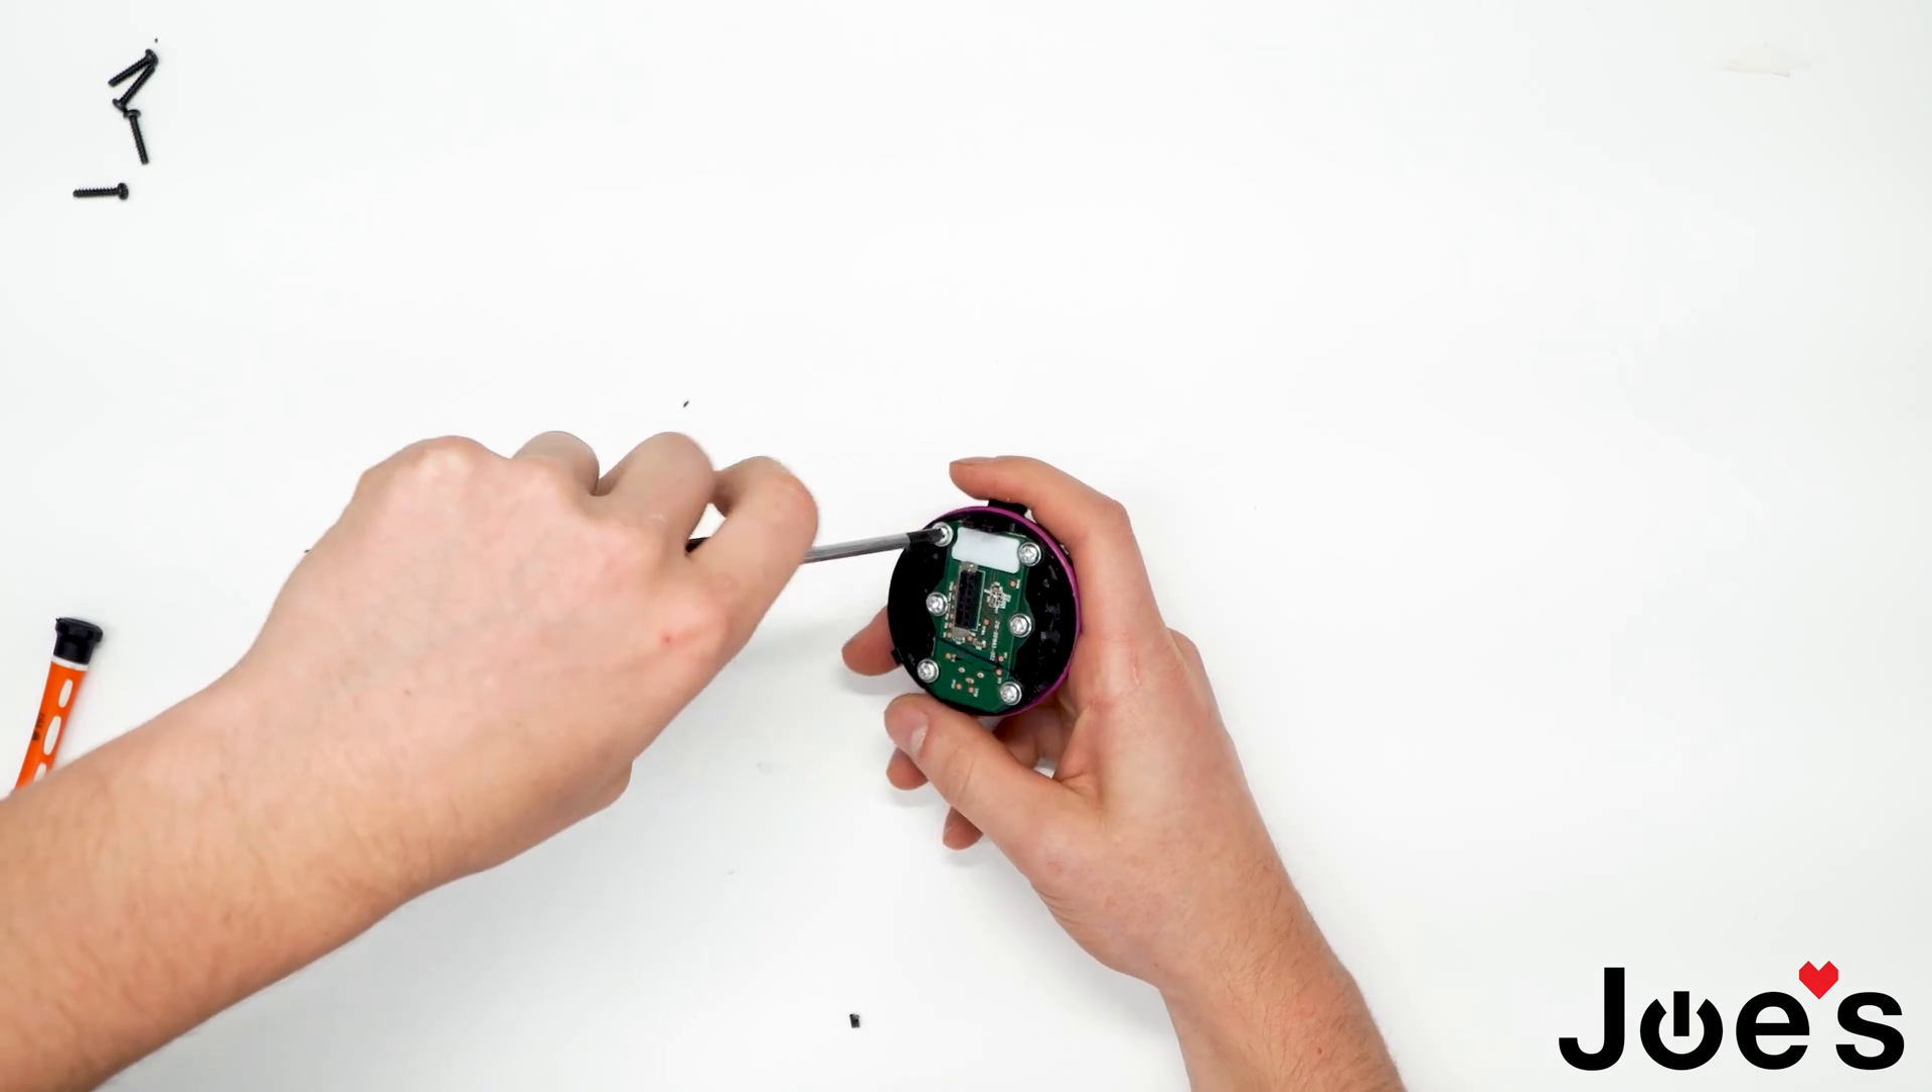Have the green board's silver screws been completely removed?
No.